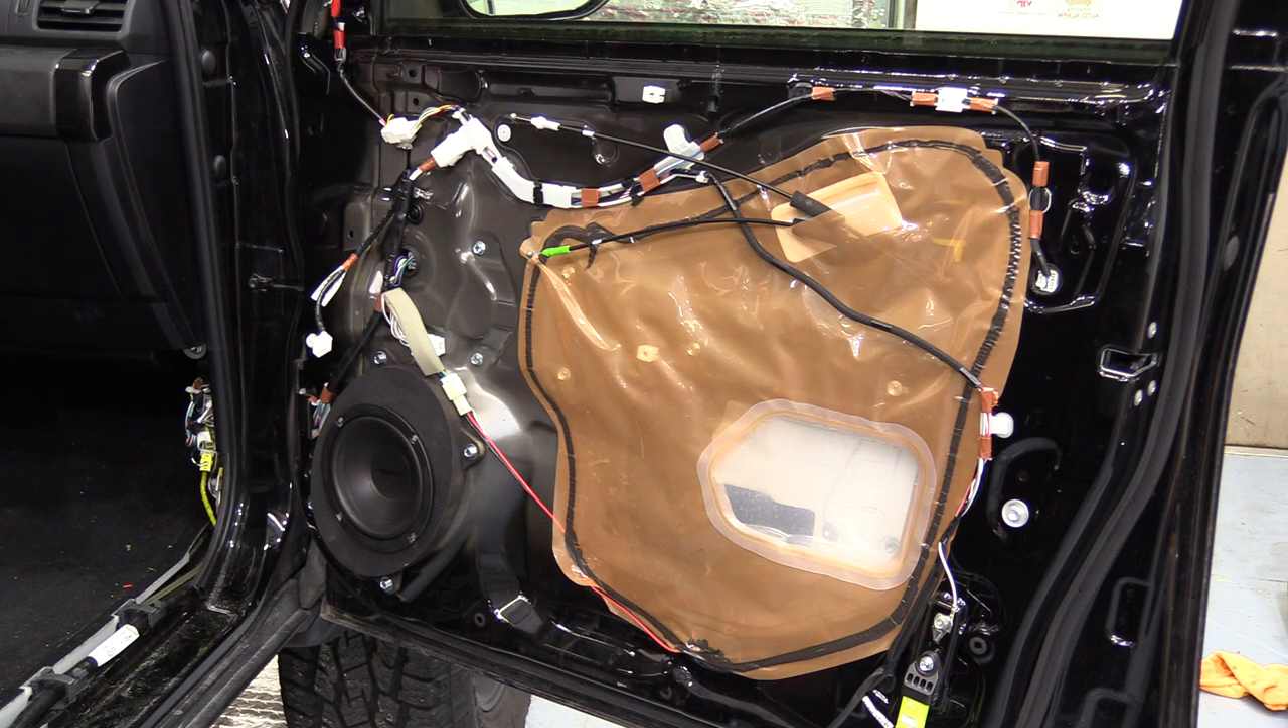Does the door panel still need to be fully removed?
No.